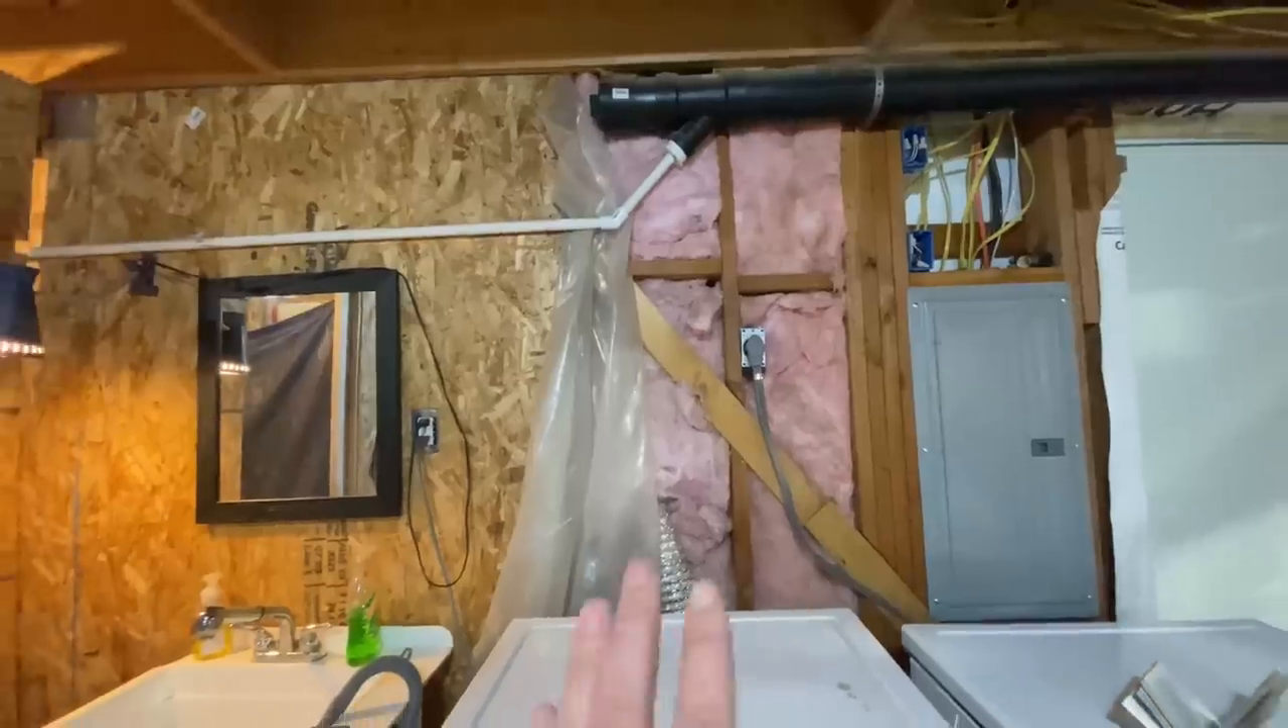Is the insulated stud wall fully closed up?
No.